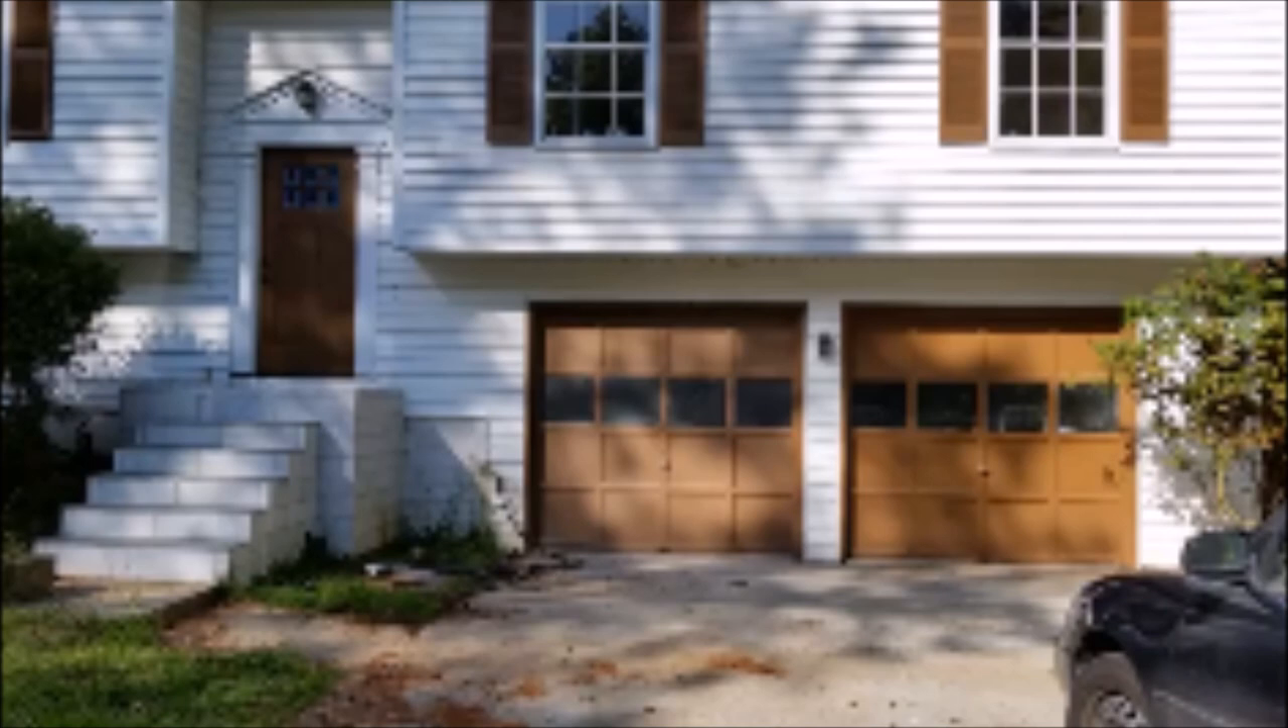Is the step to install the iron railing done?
No.